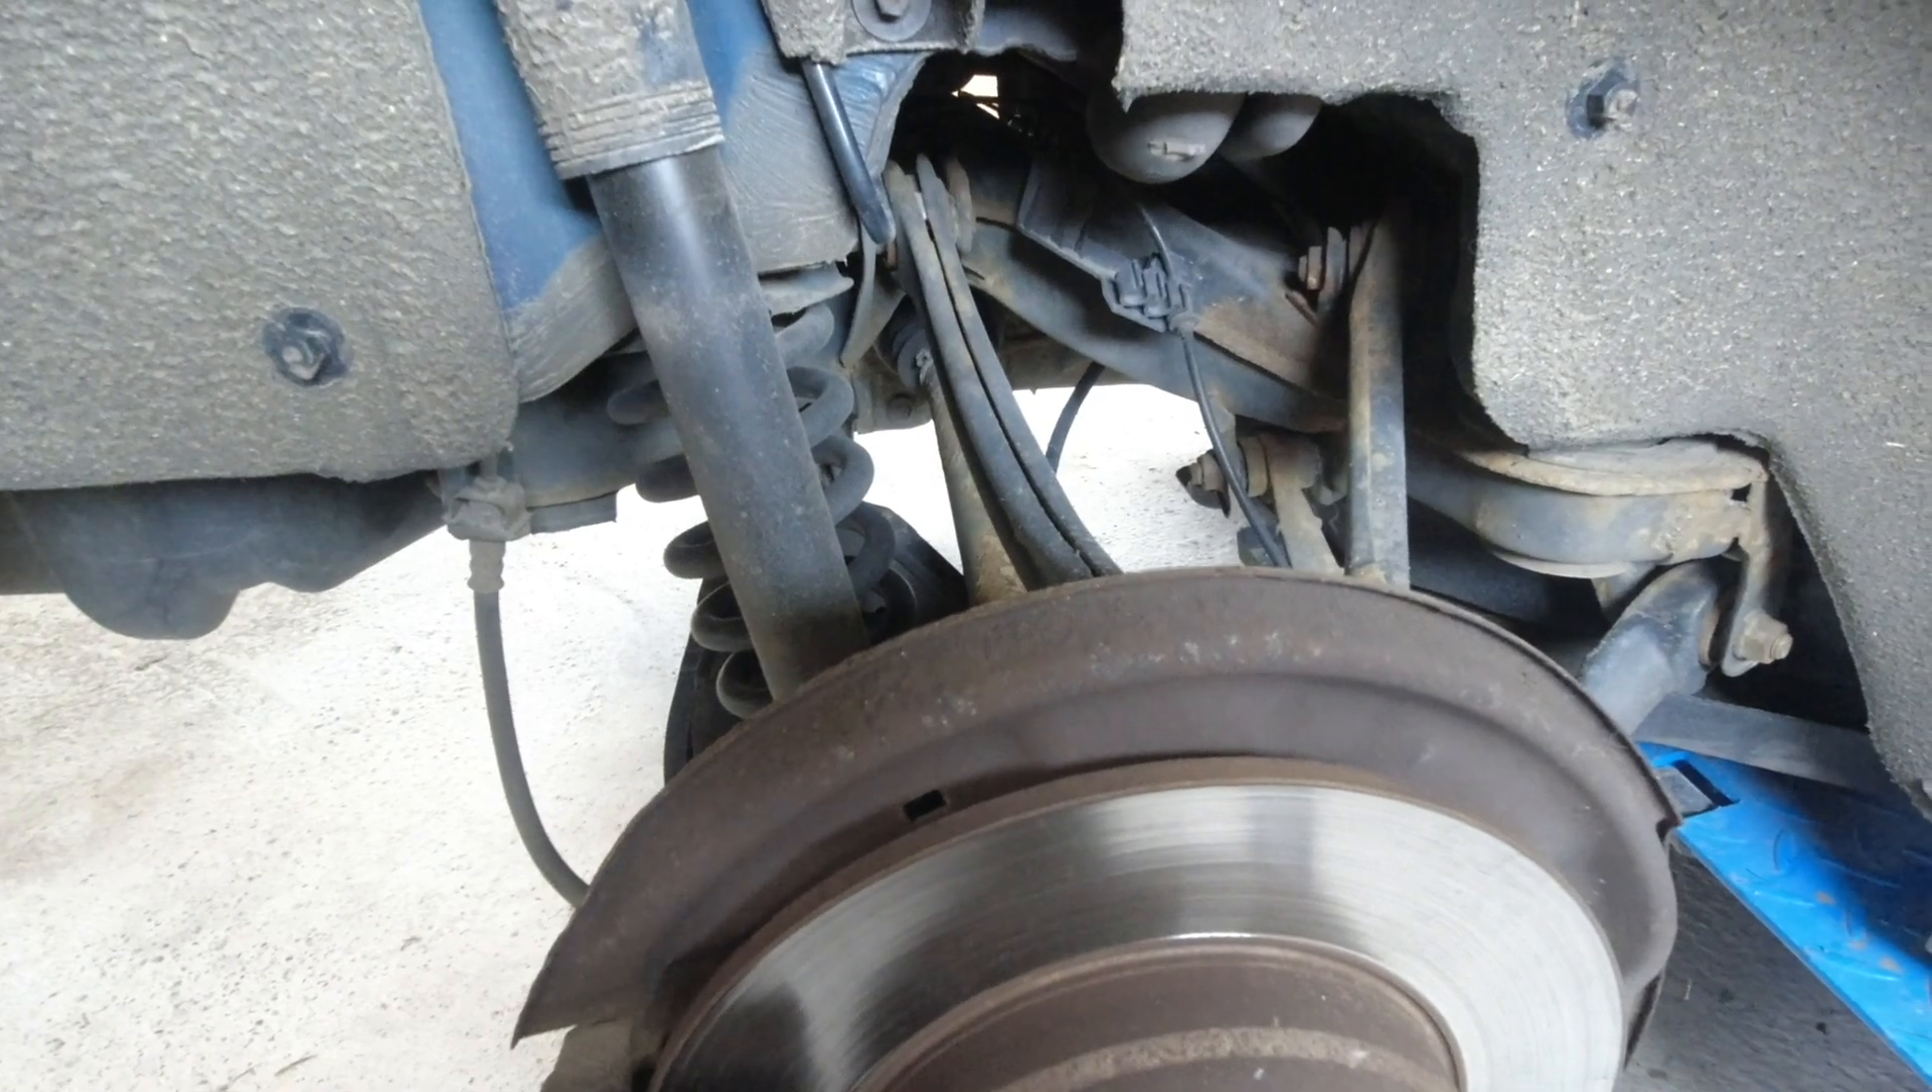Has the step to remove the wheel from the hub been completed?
Yes.